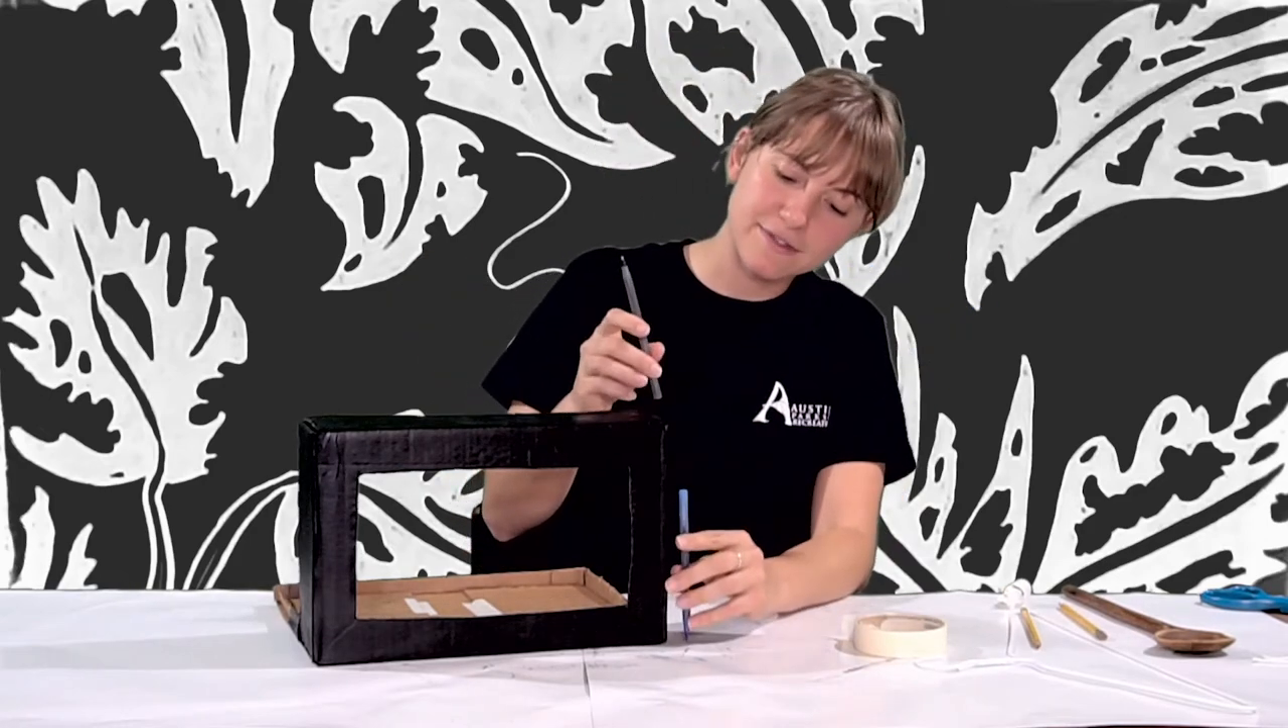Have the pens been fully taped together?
No.